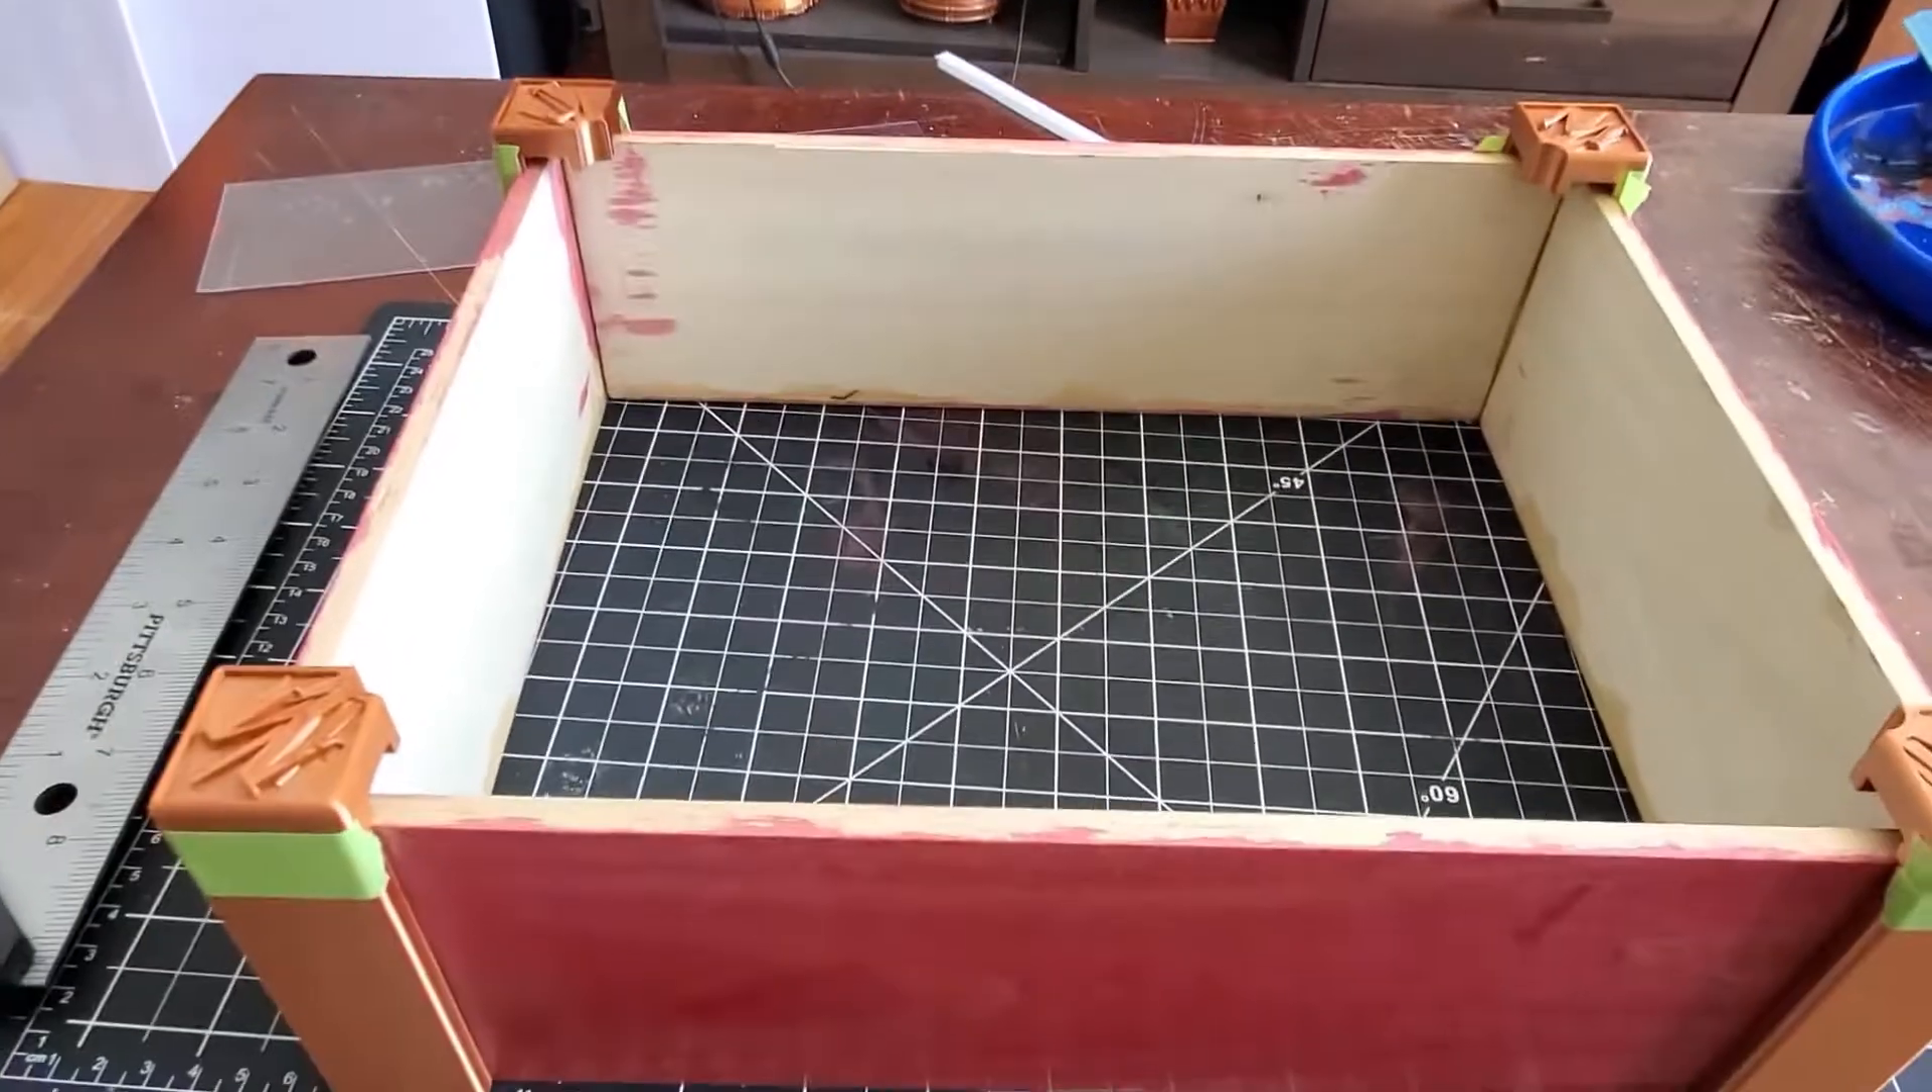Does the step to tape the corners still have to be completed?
No.